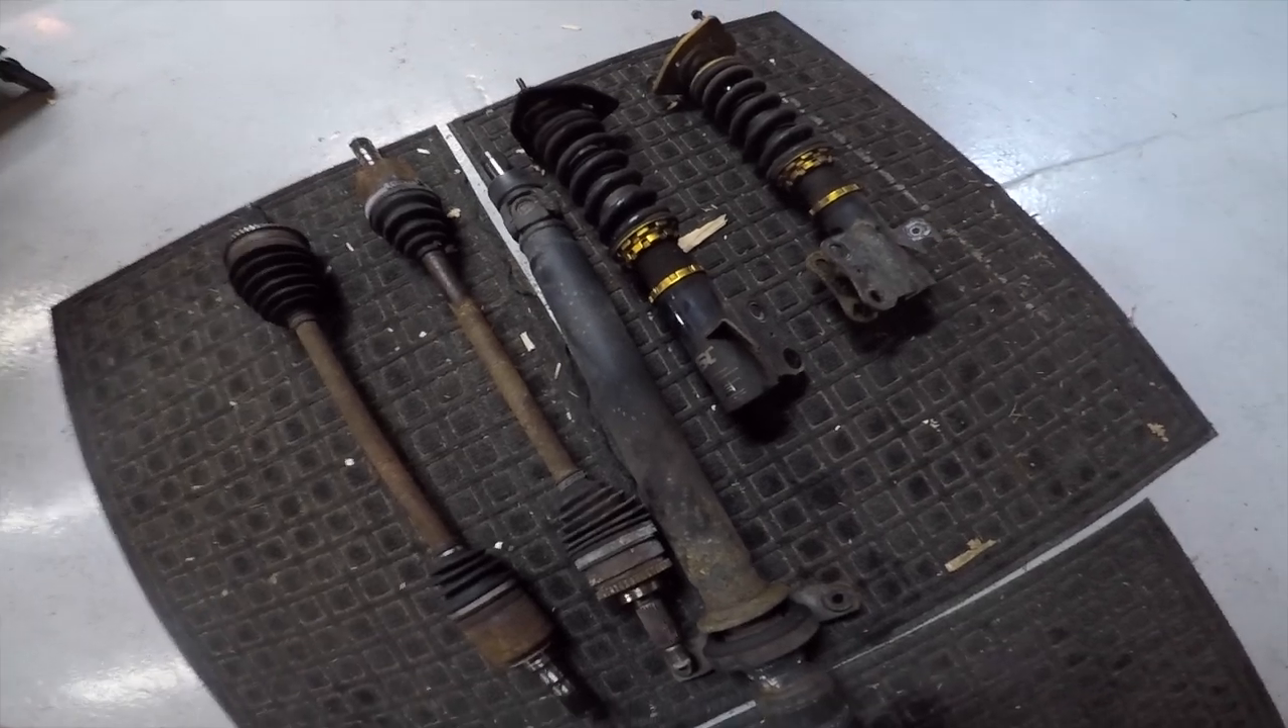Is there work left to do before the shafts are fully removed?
No.